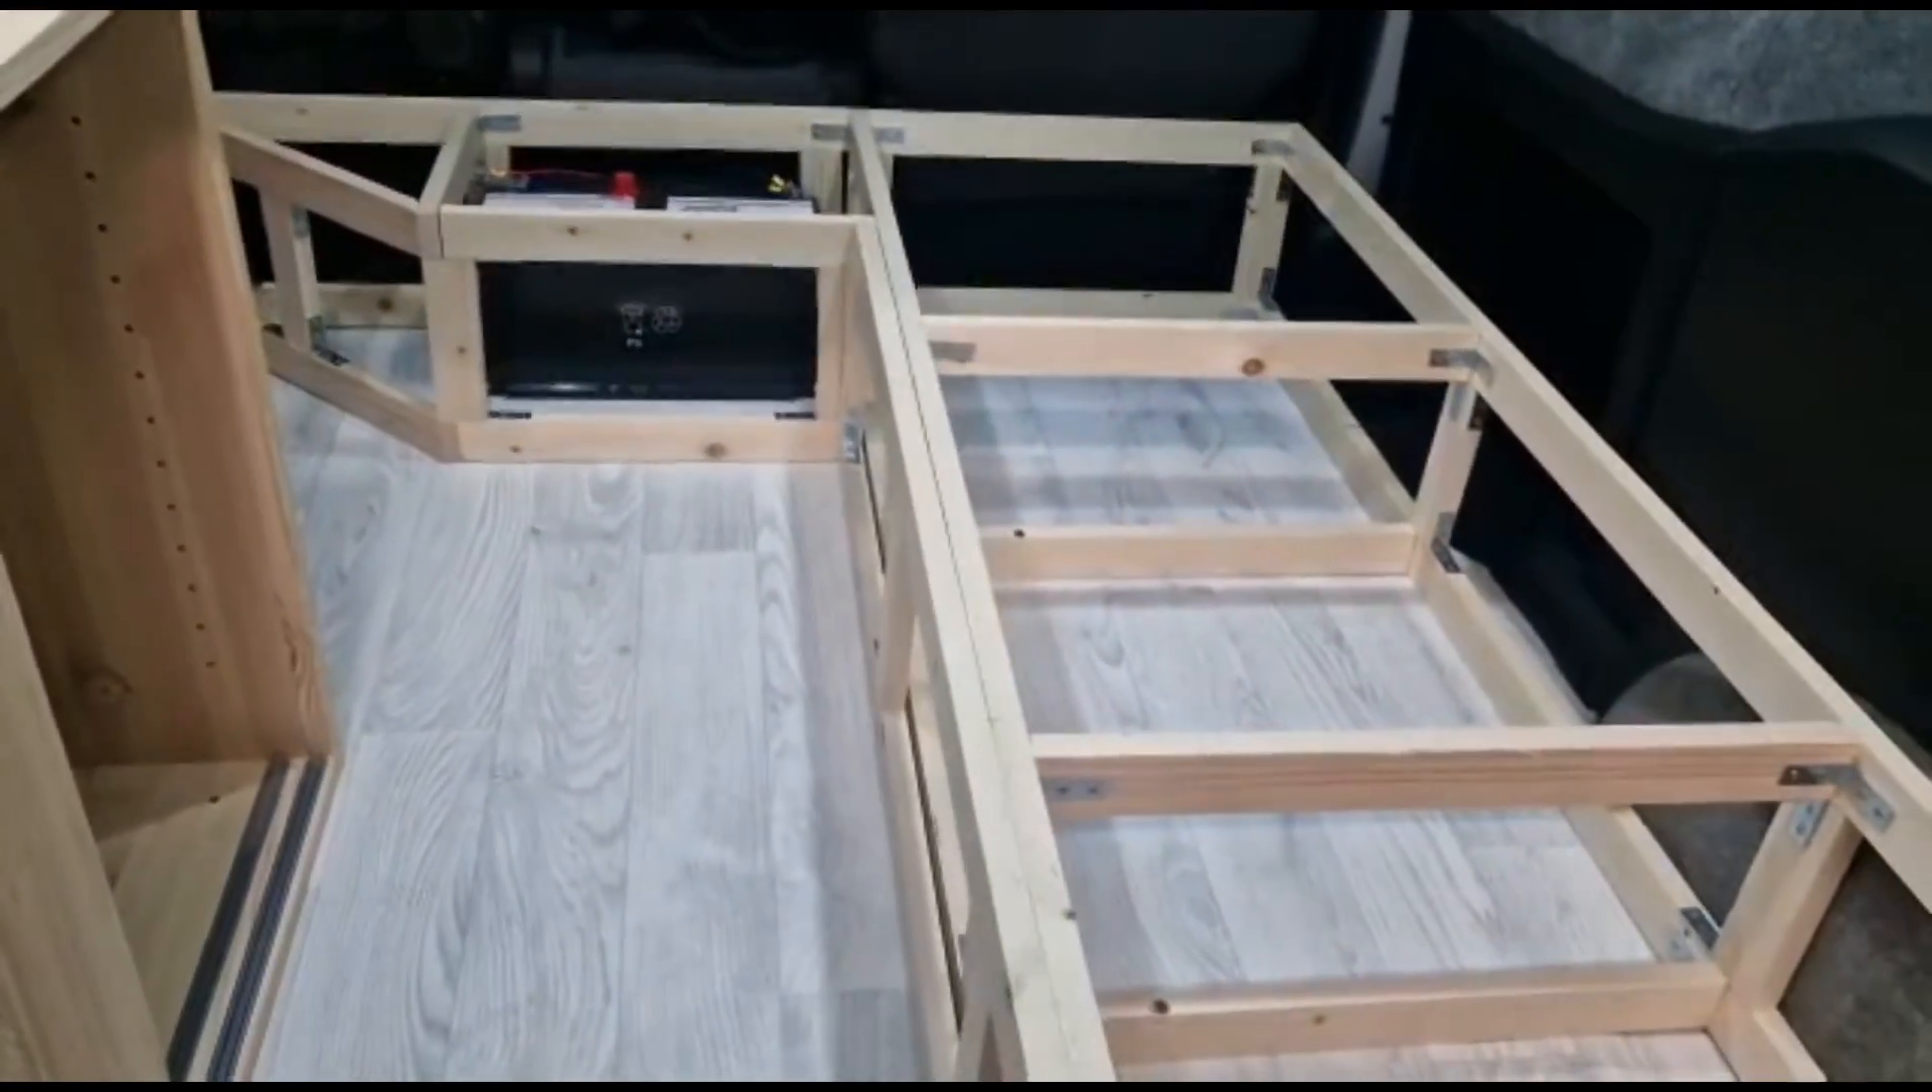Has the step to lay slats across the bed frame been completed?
No.